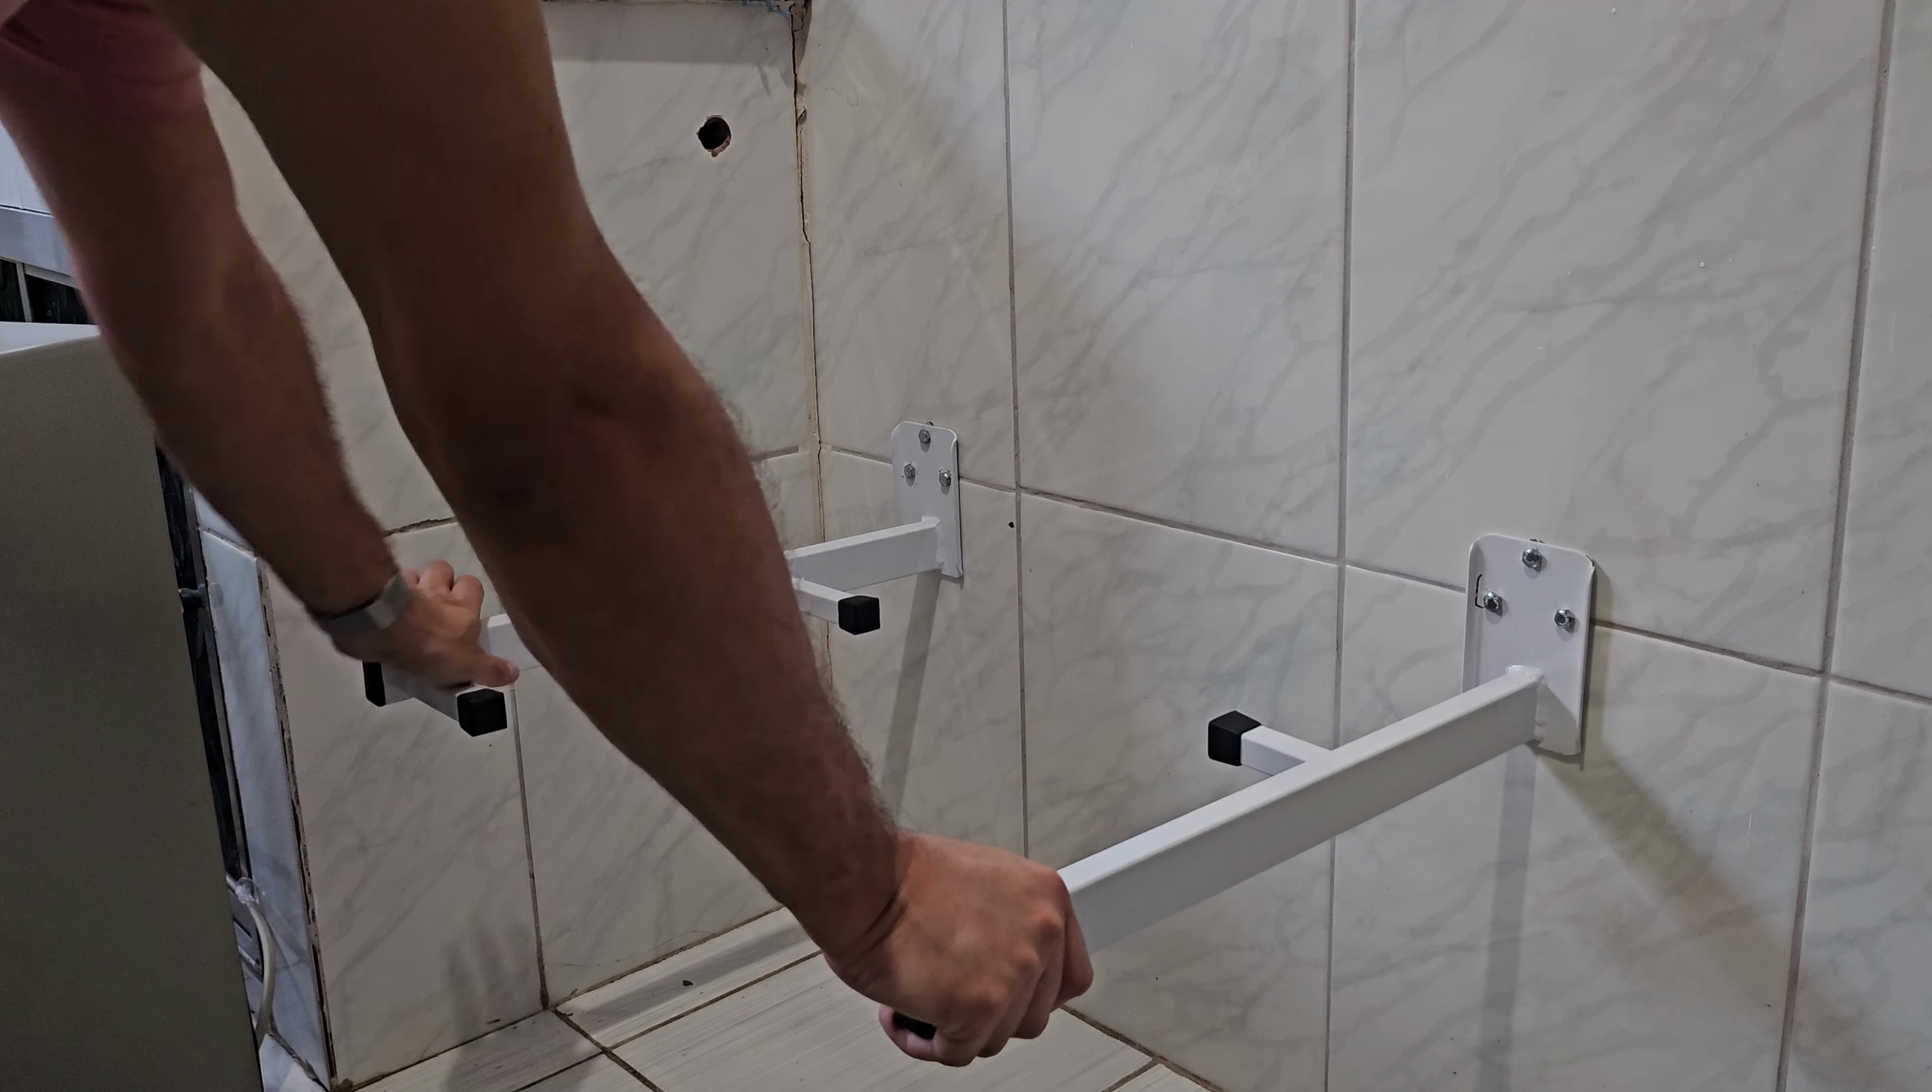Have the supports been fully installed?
Yes.